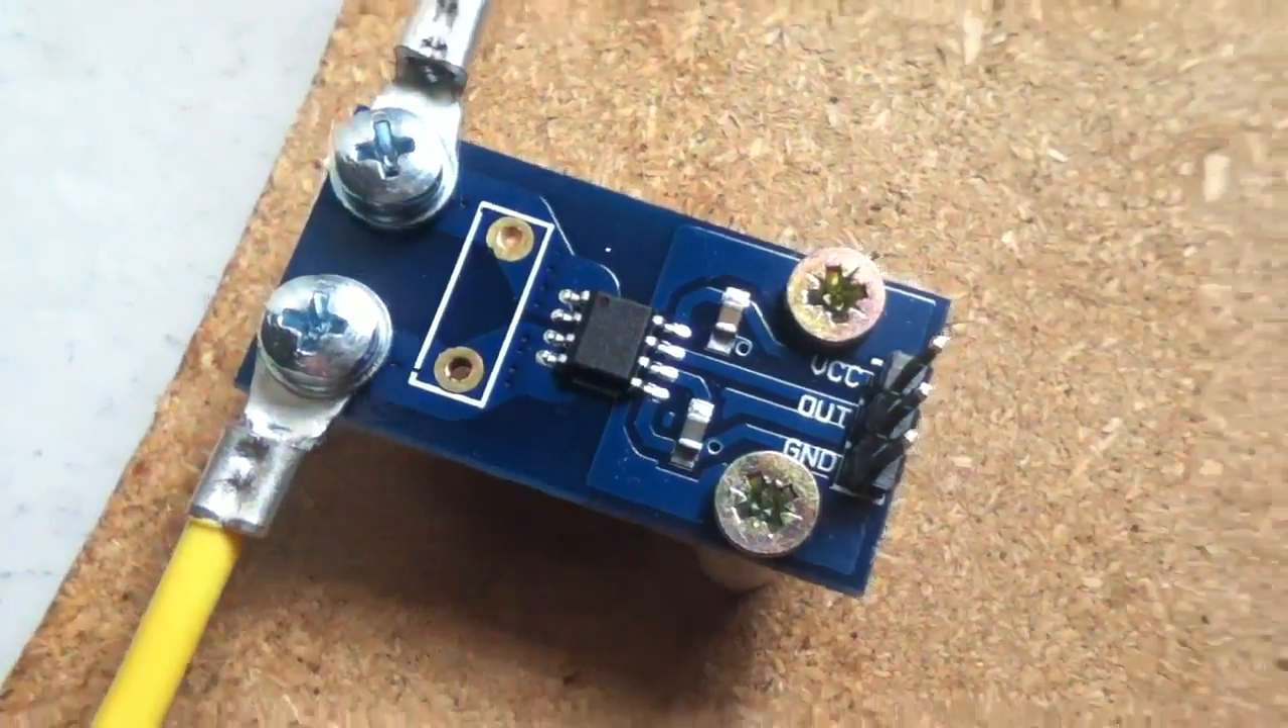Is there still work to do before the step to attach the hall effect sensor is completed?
No.